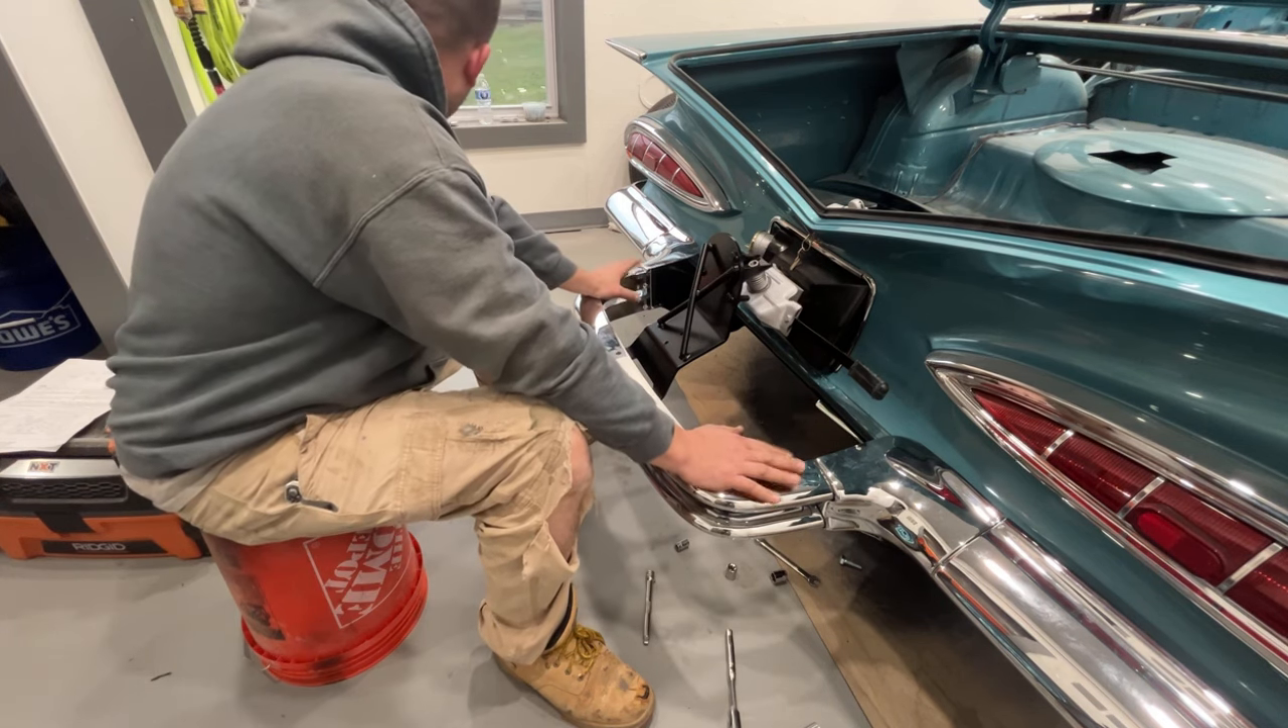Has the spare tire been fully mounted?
No.